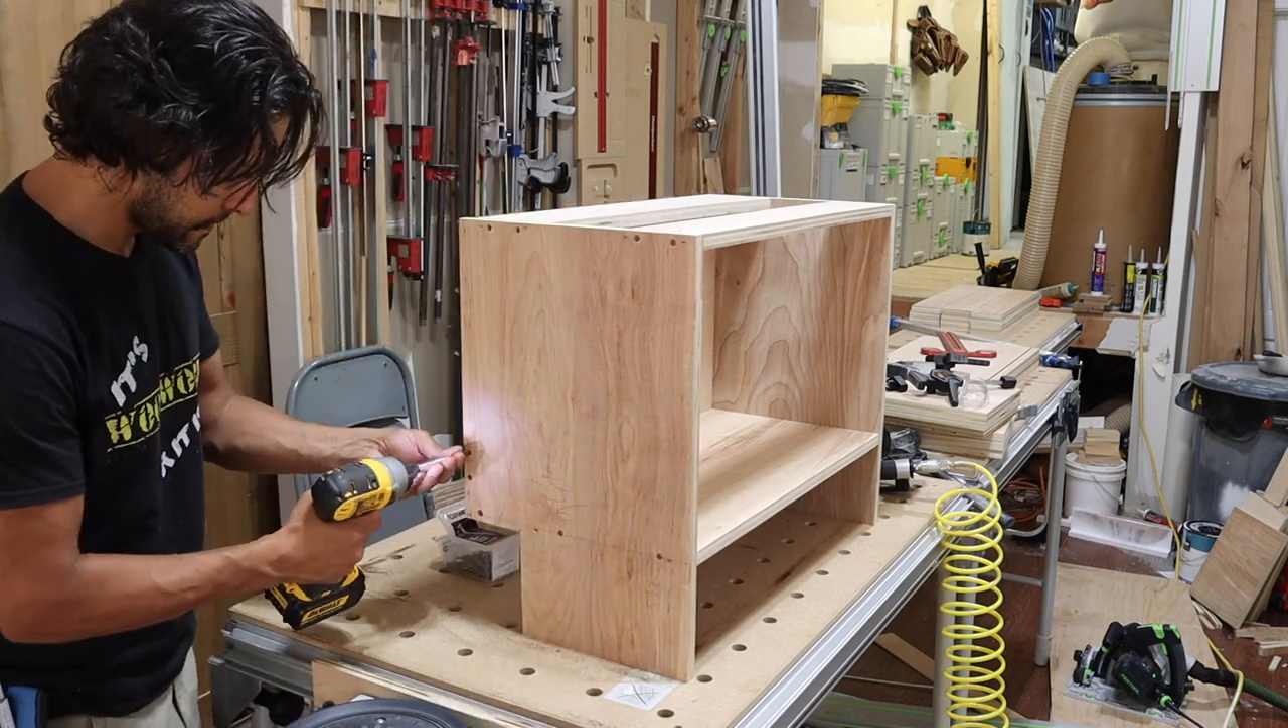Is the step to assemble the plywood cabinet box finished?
No.